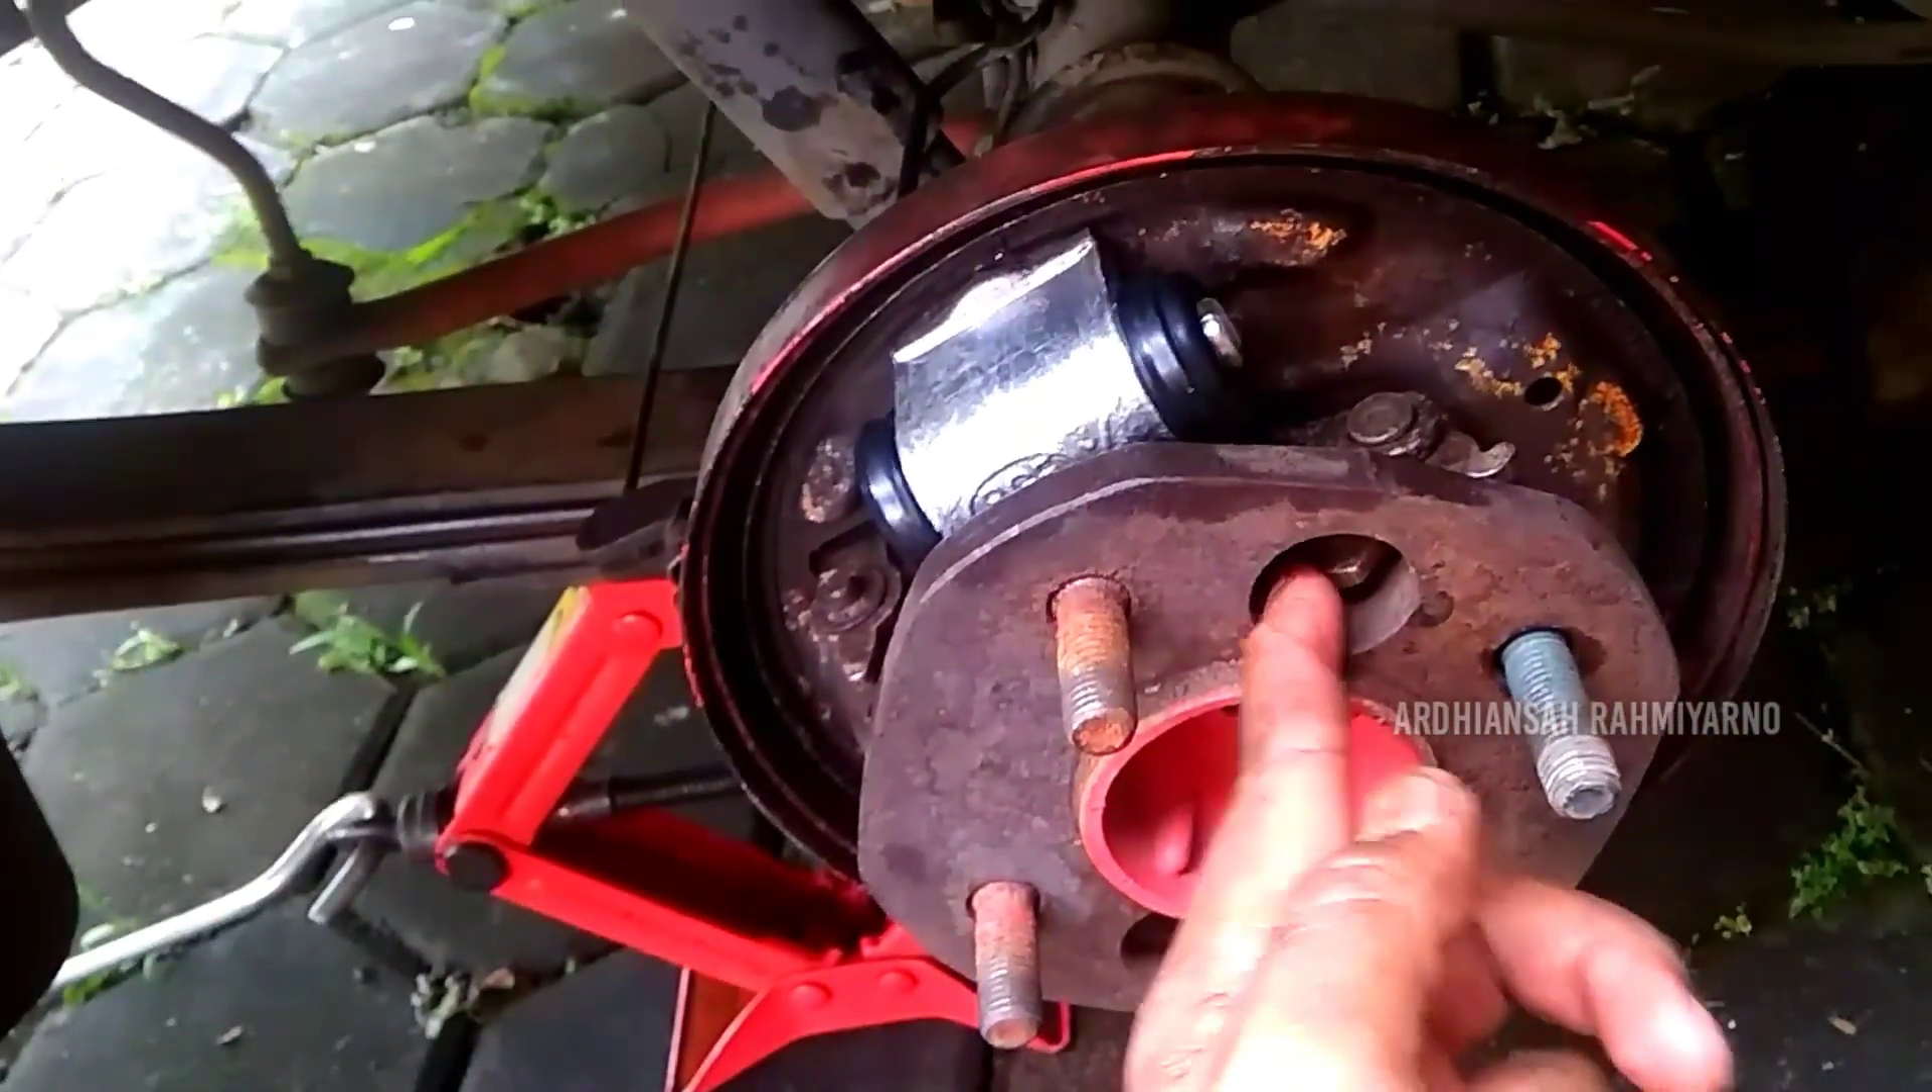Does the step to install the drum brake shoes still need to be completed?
Yes.